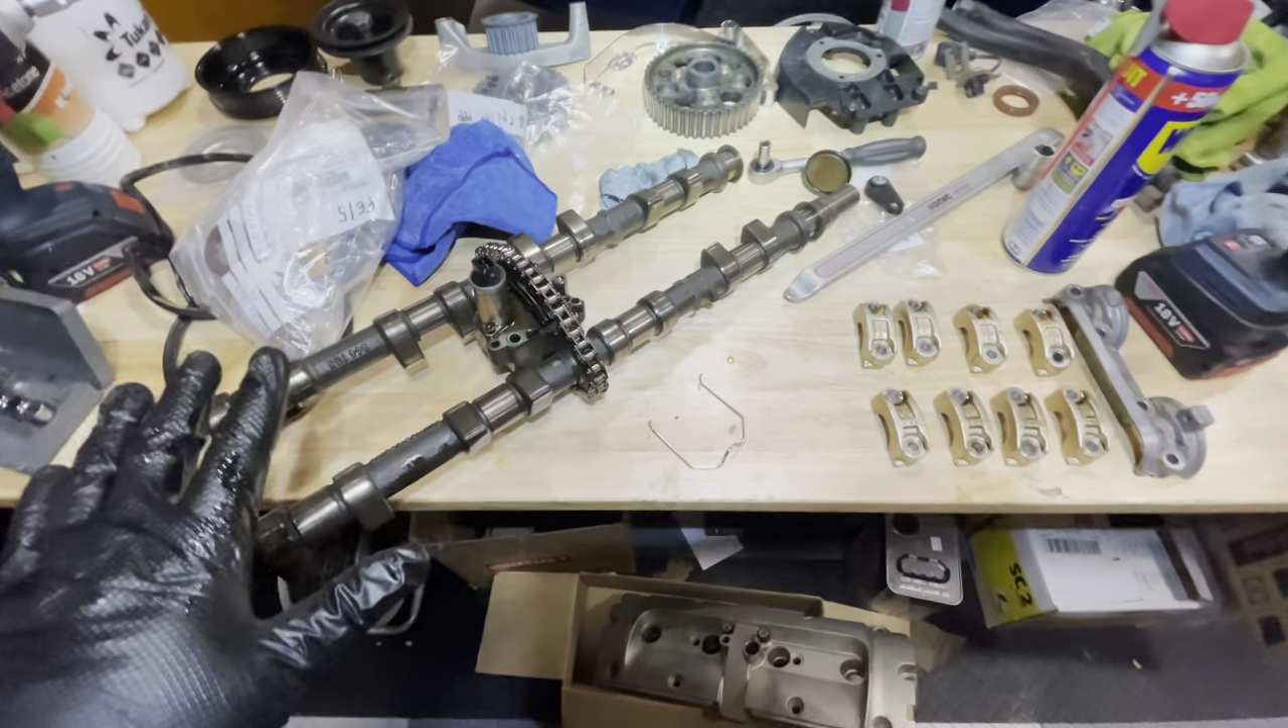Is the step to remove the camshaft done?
Yes.